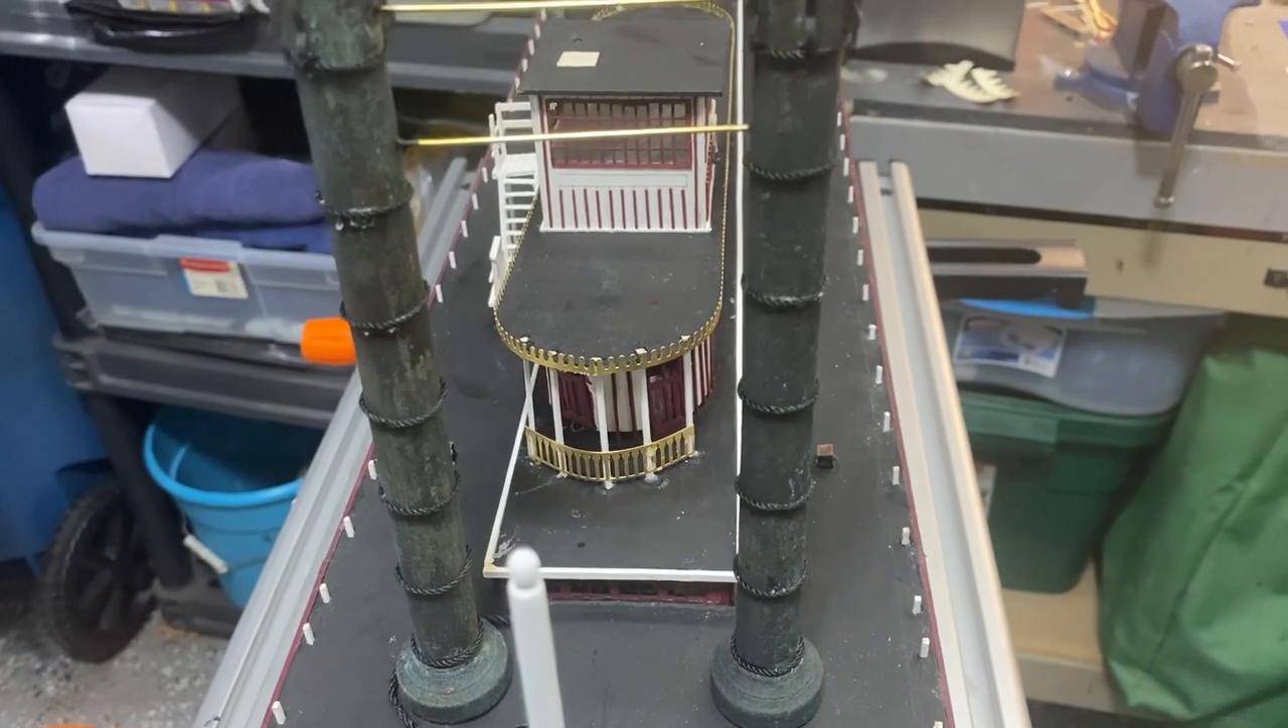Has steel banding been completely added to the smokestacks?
Yes.